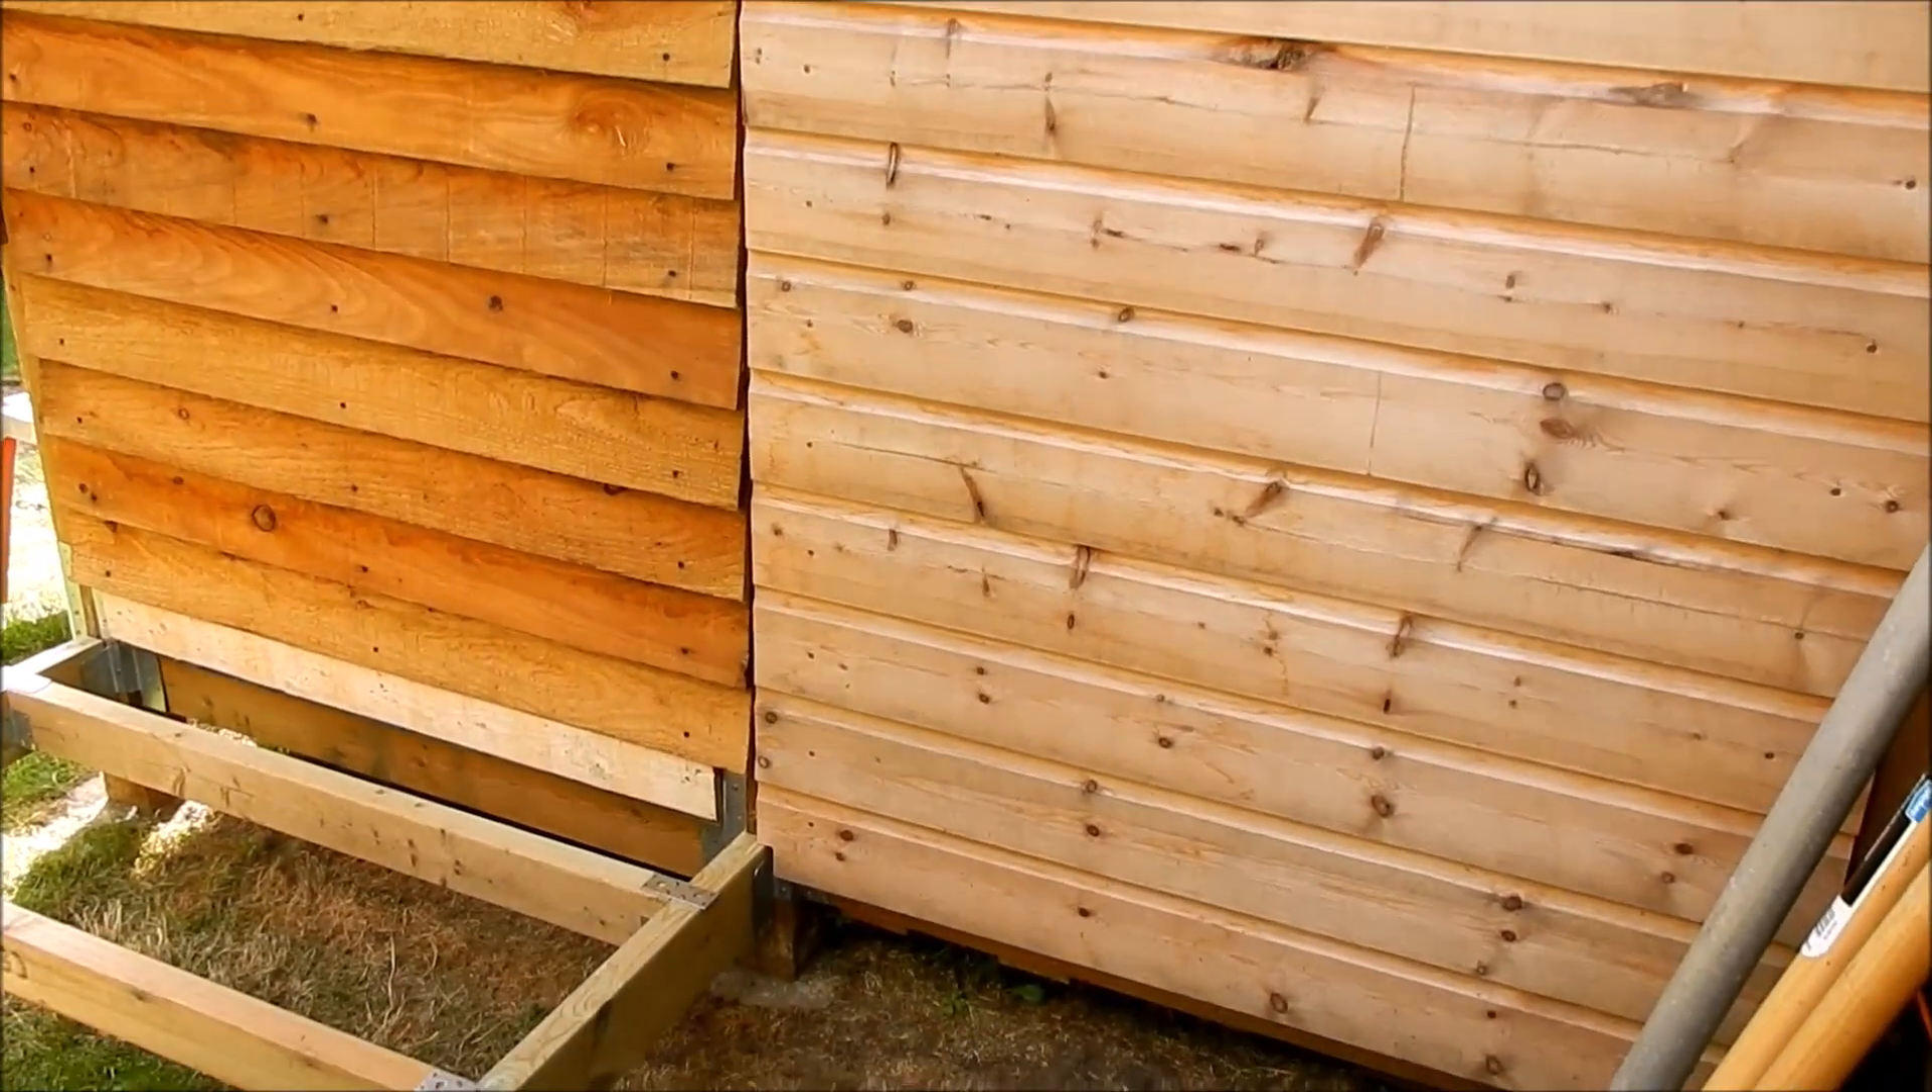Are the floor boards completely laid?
No.